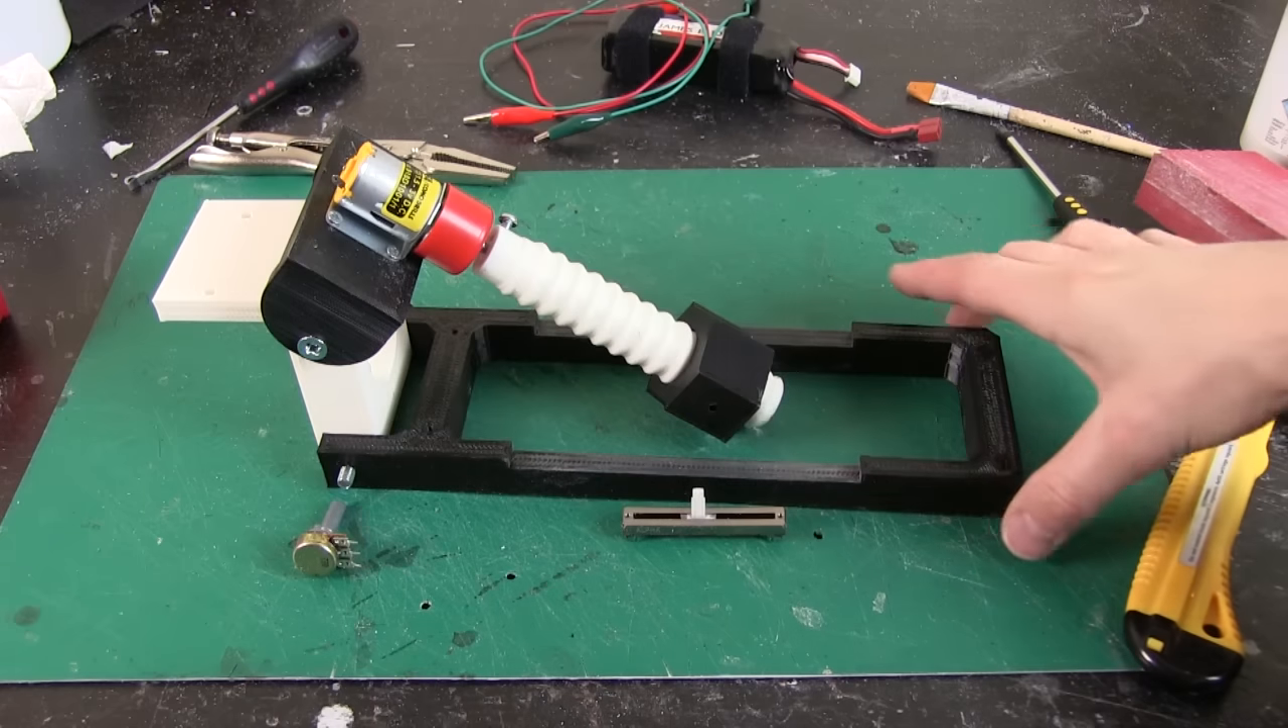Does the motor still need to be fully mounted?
No.